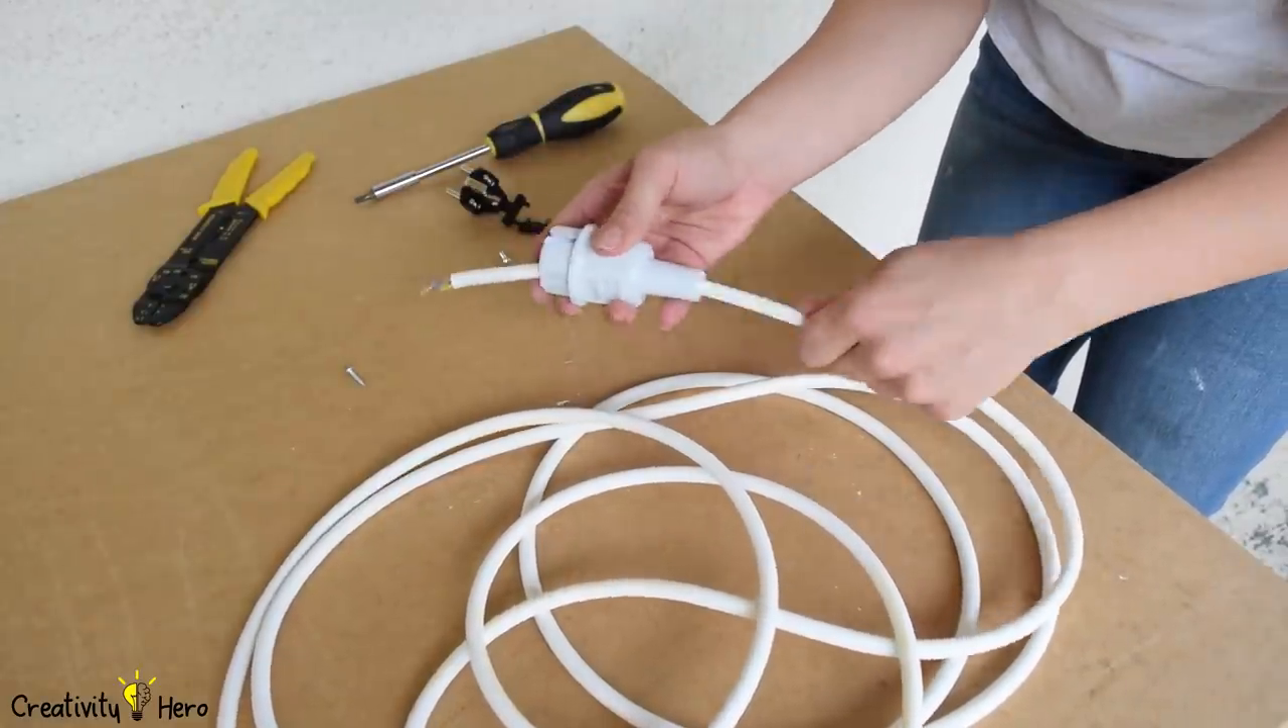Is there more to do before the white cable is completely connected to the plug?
Yes.